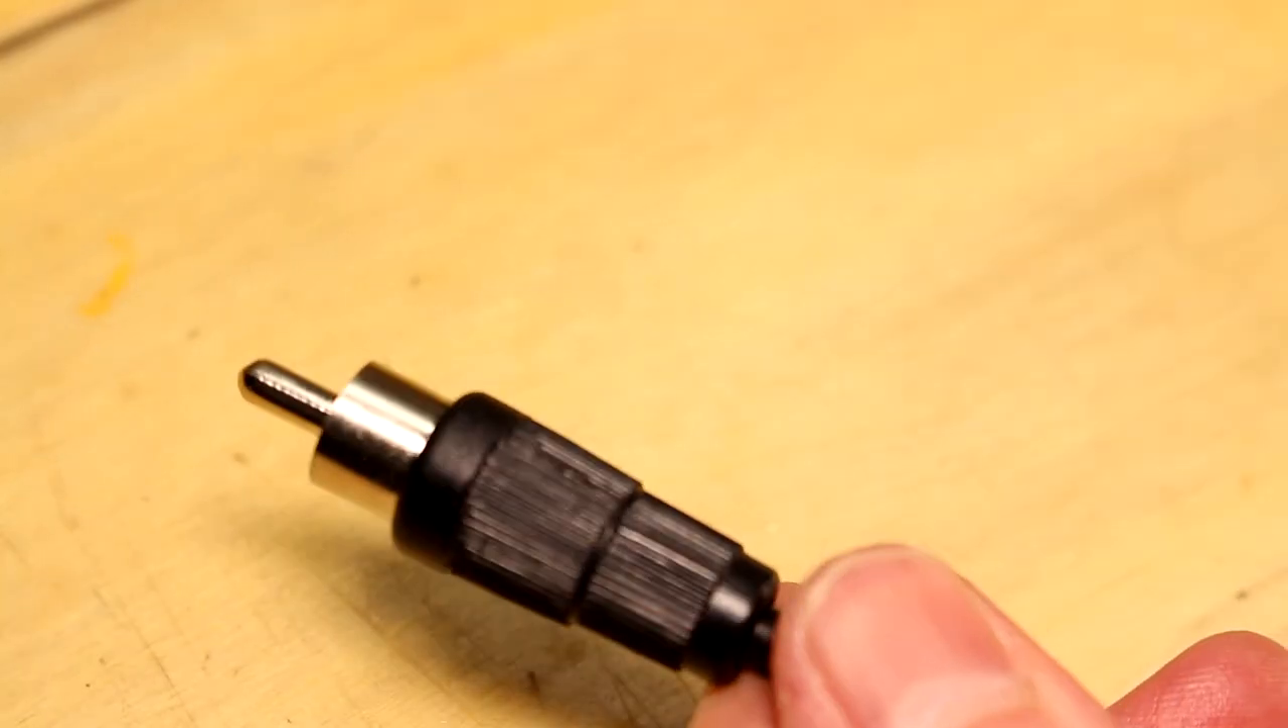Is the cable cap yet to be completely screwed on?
No.